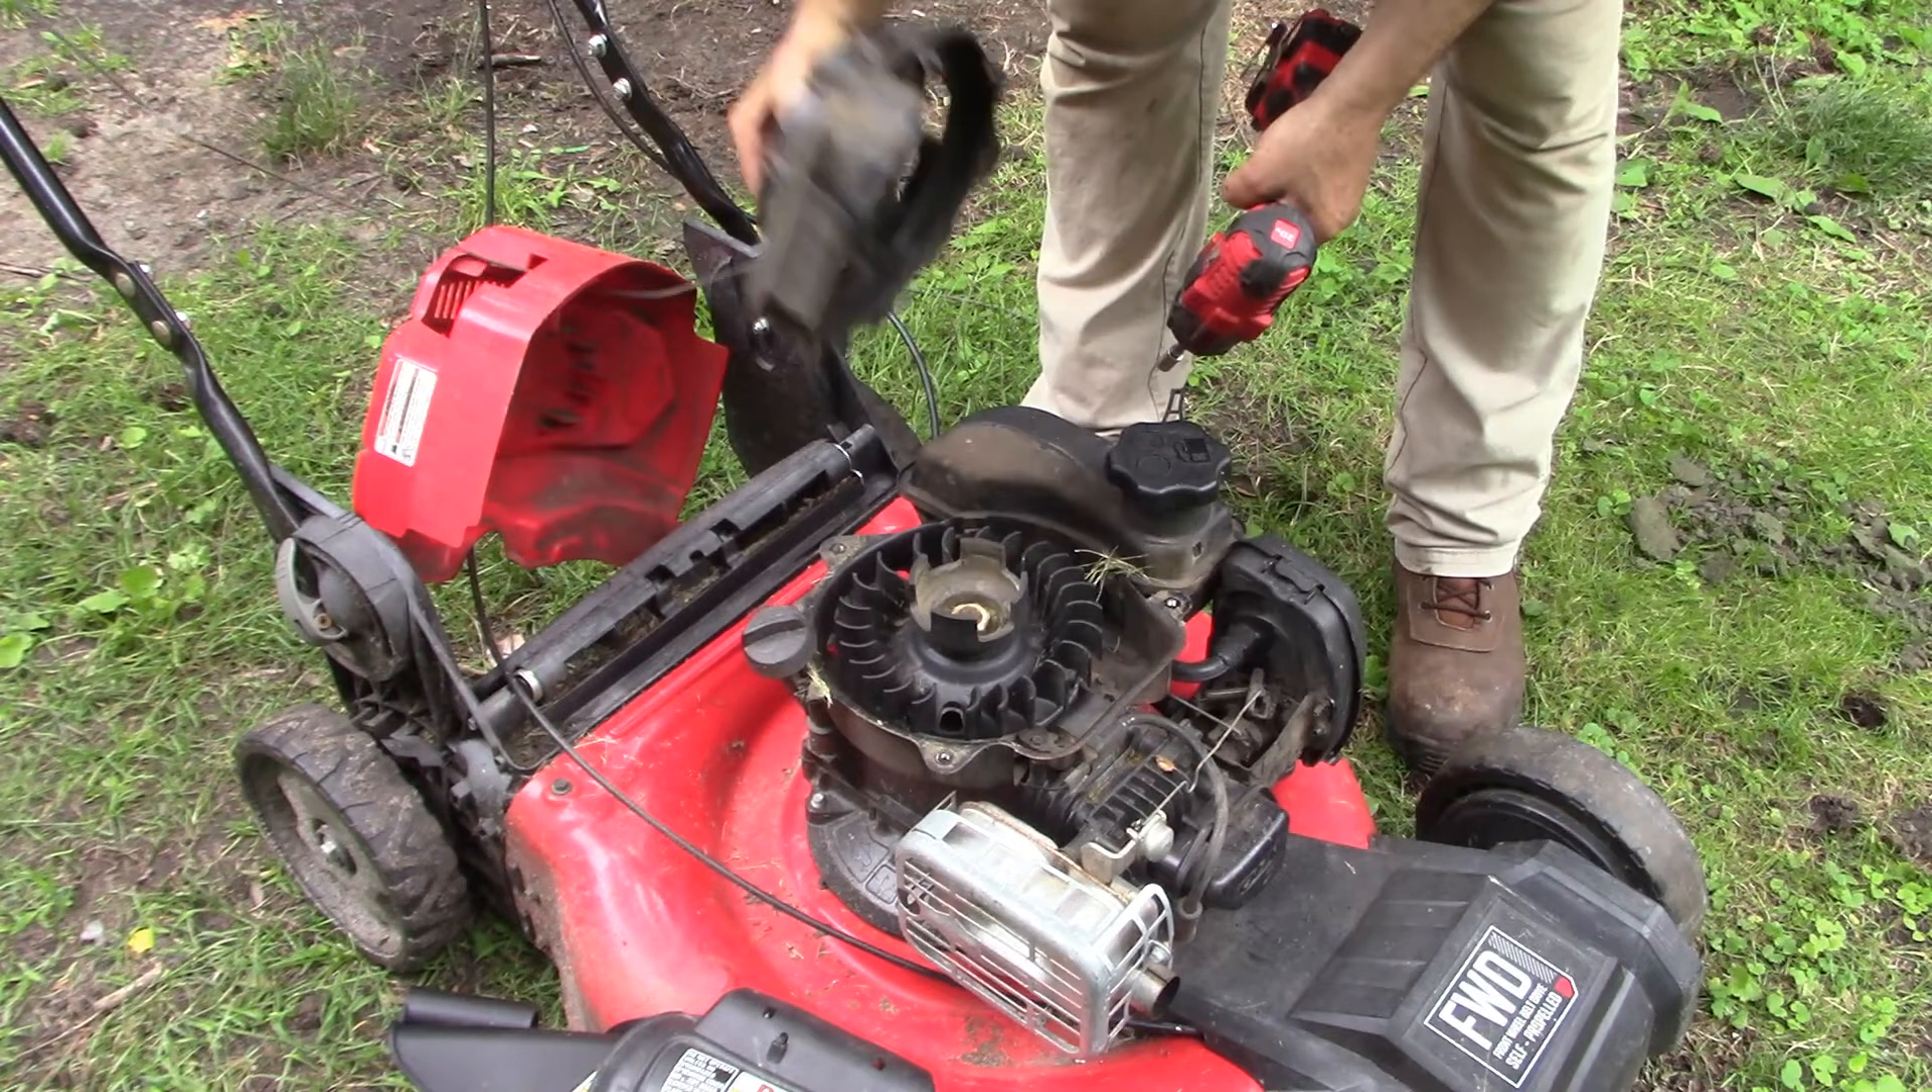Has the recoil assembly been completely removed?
Yes.